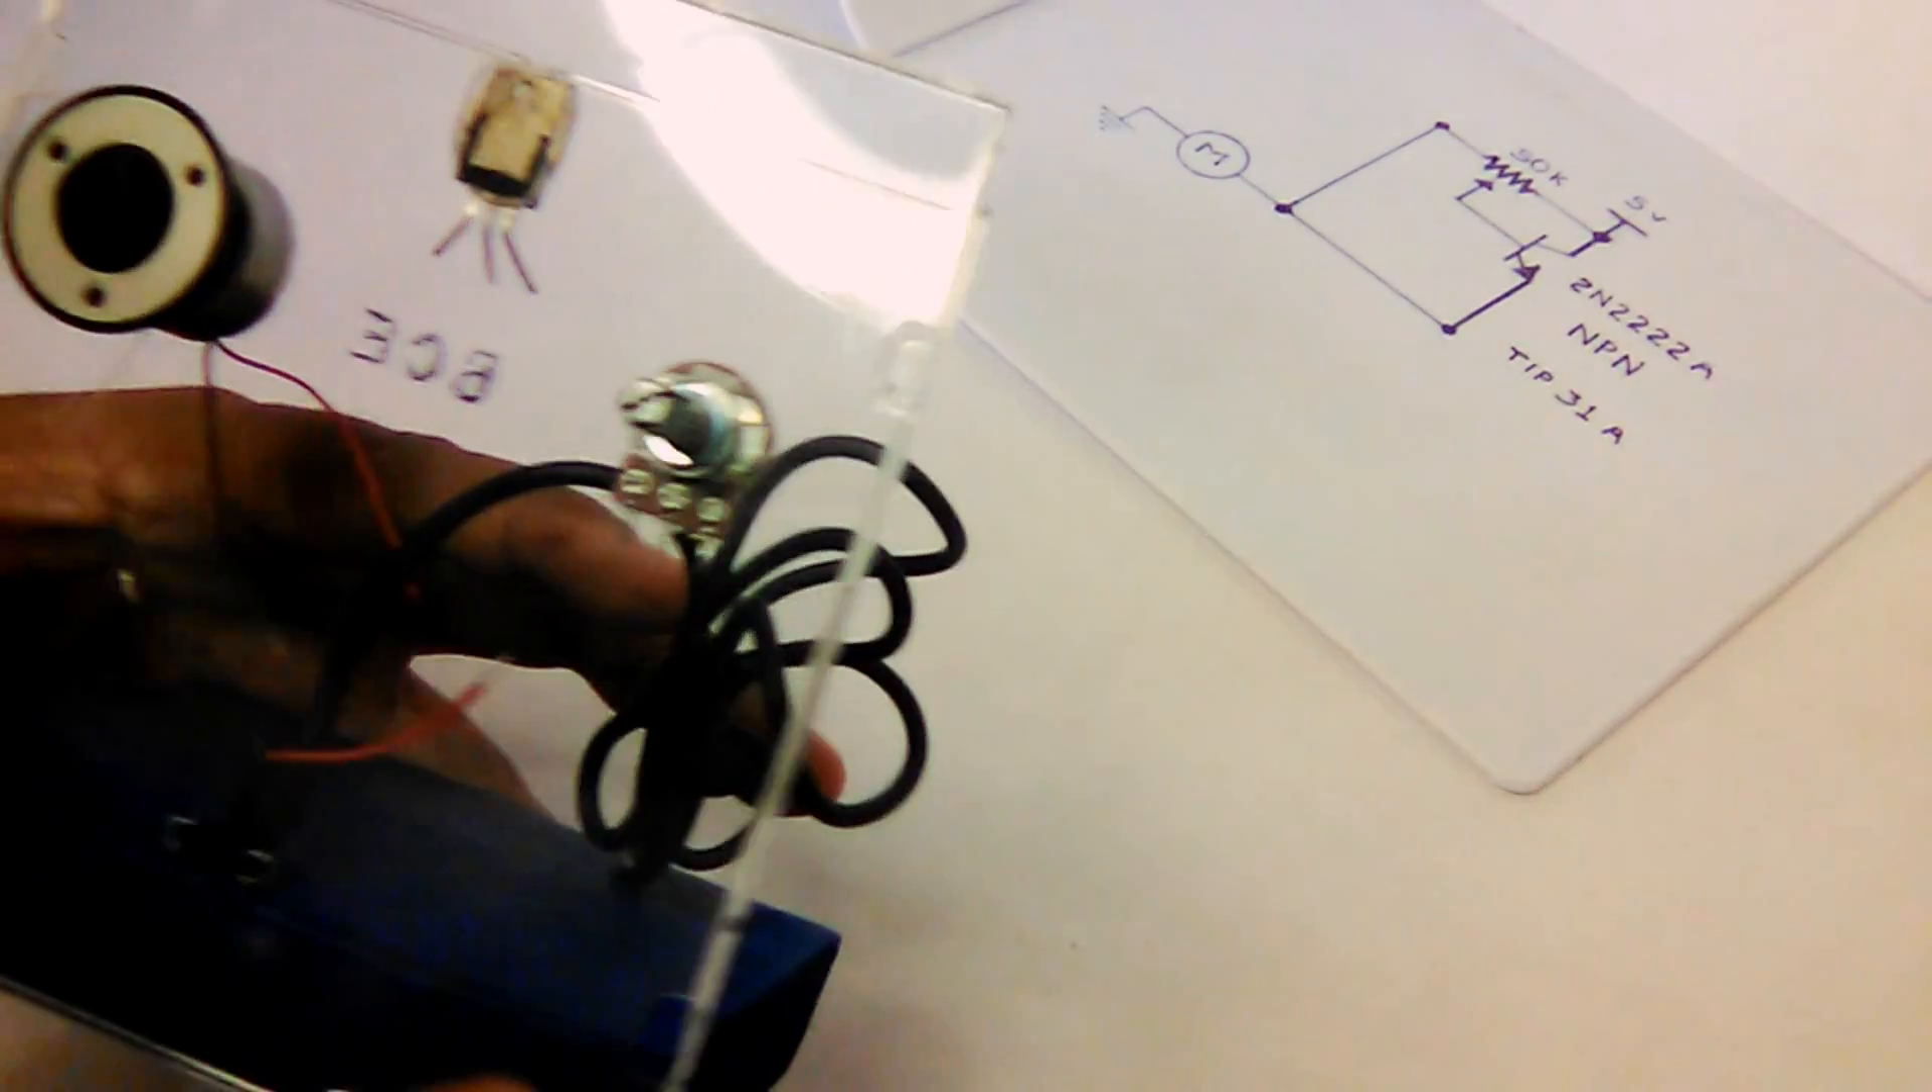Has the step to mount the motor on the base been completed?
Yes.